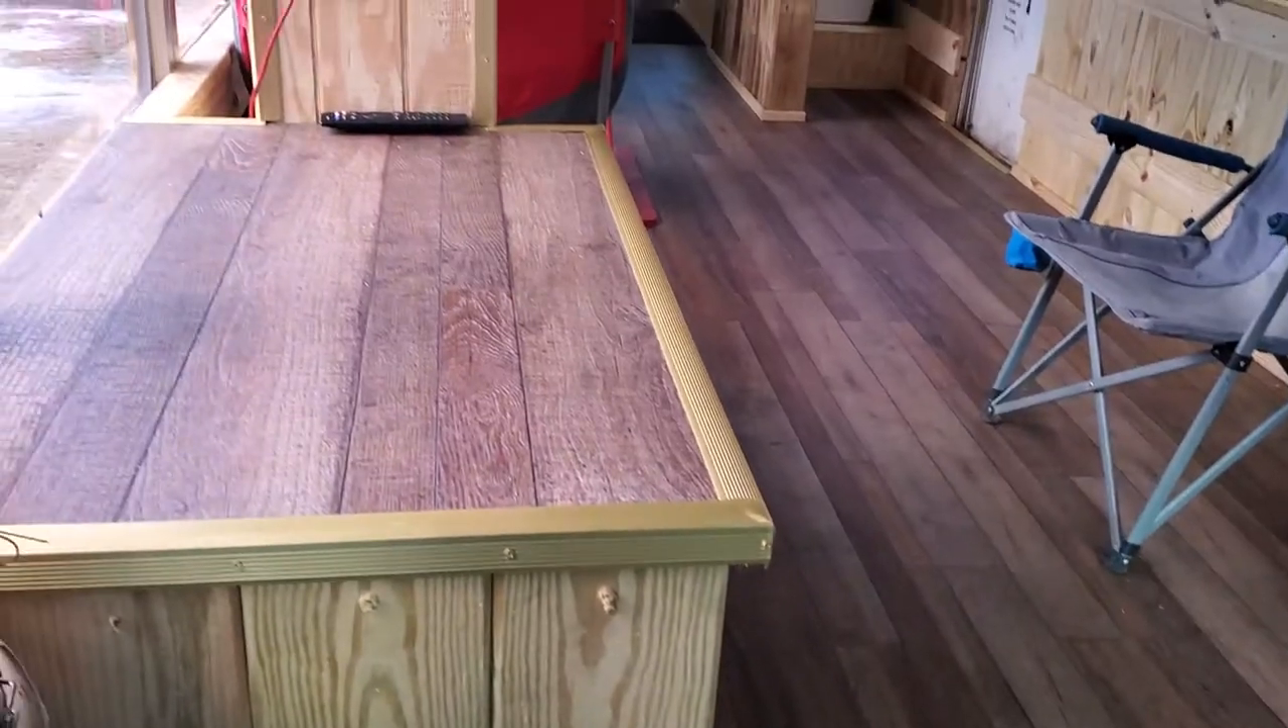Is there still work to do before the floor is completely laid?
No.